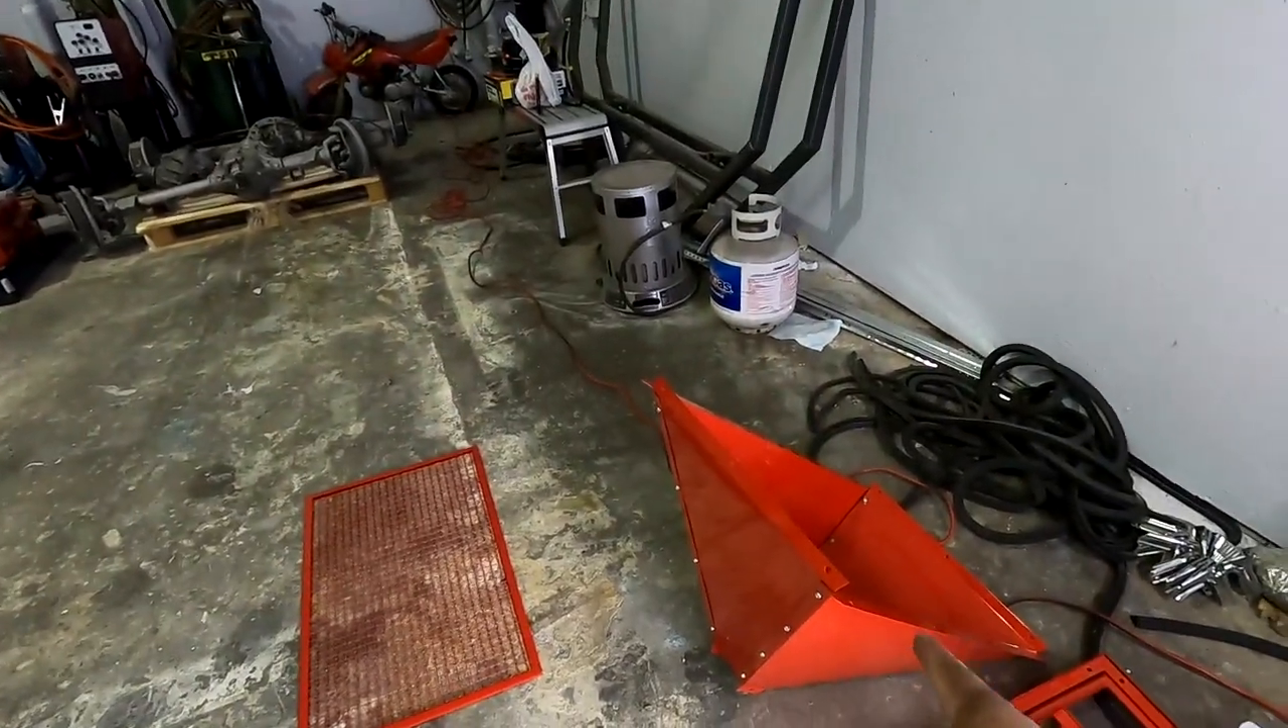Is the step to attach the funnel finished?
No.